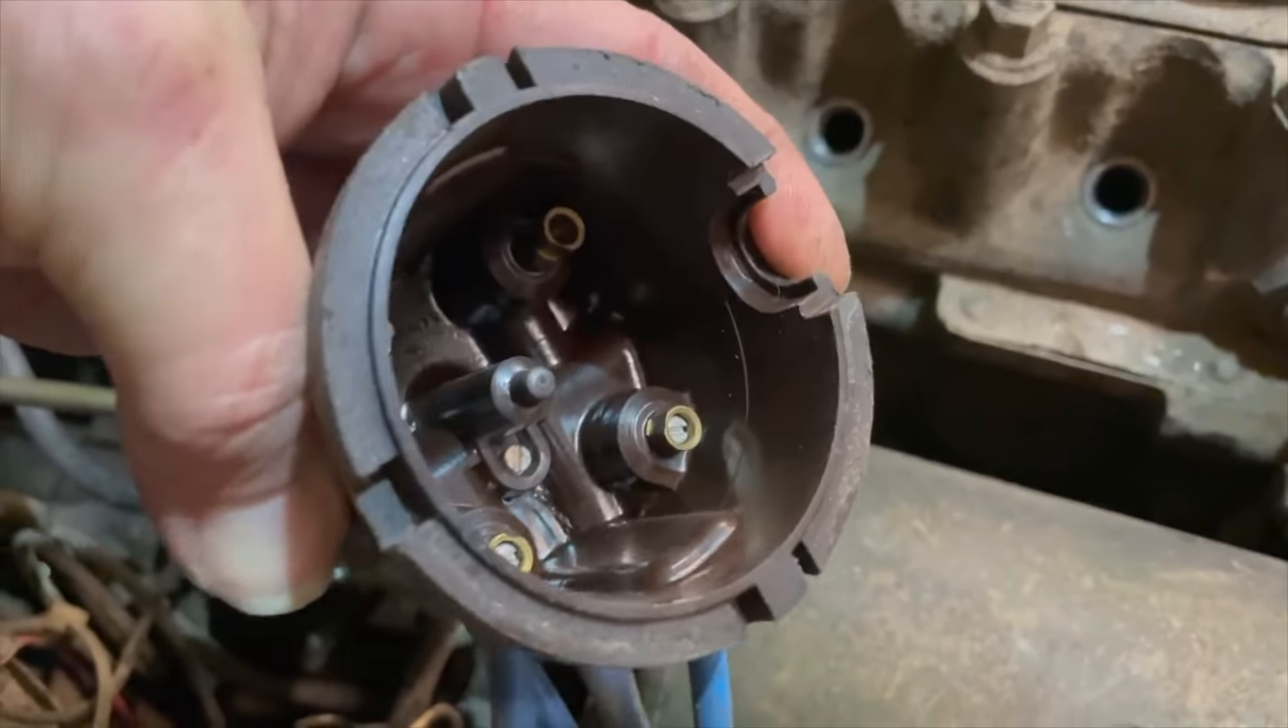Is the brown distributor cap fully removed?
Yes.